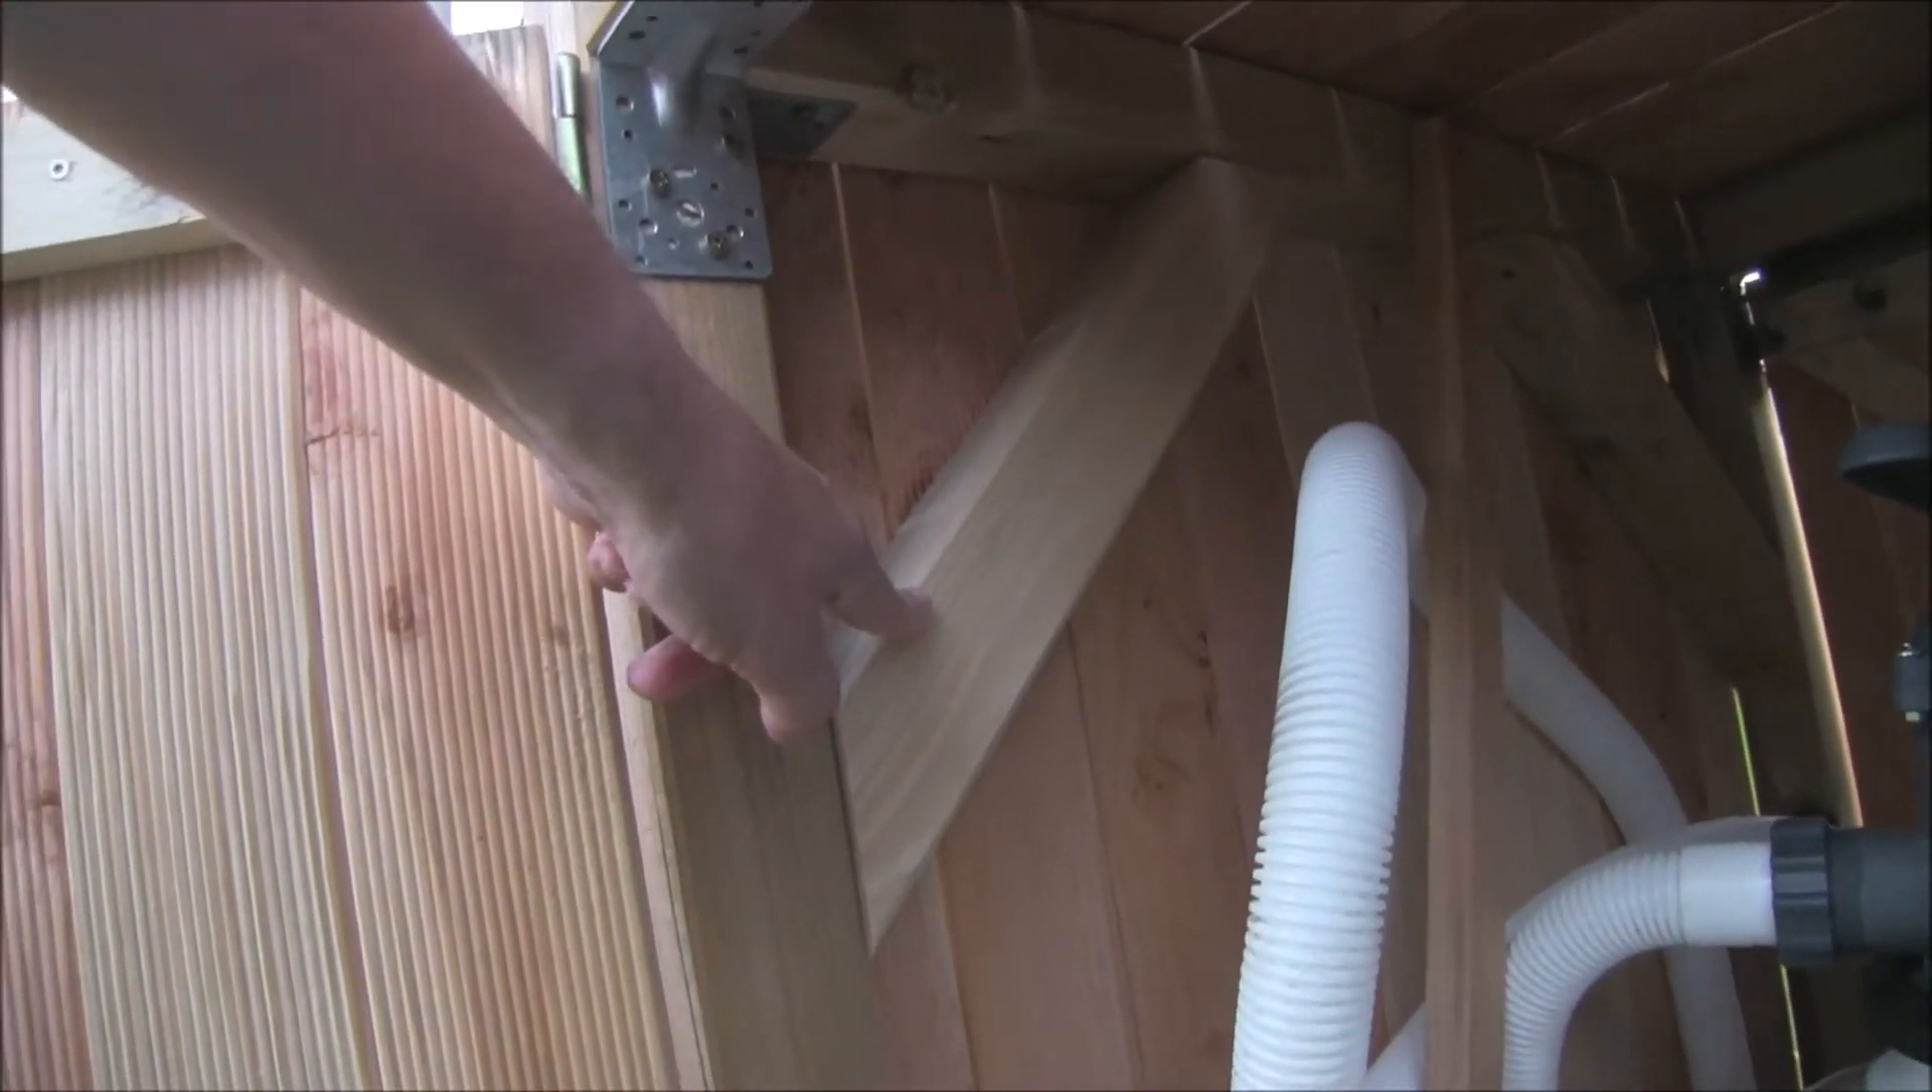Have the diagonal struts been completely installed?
Yes.